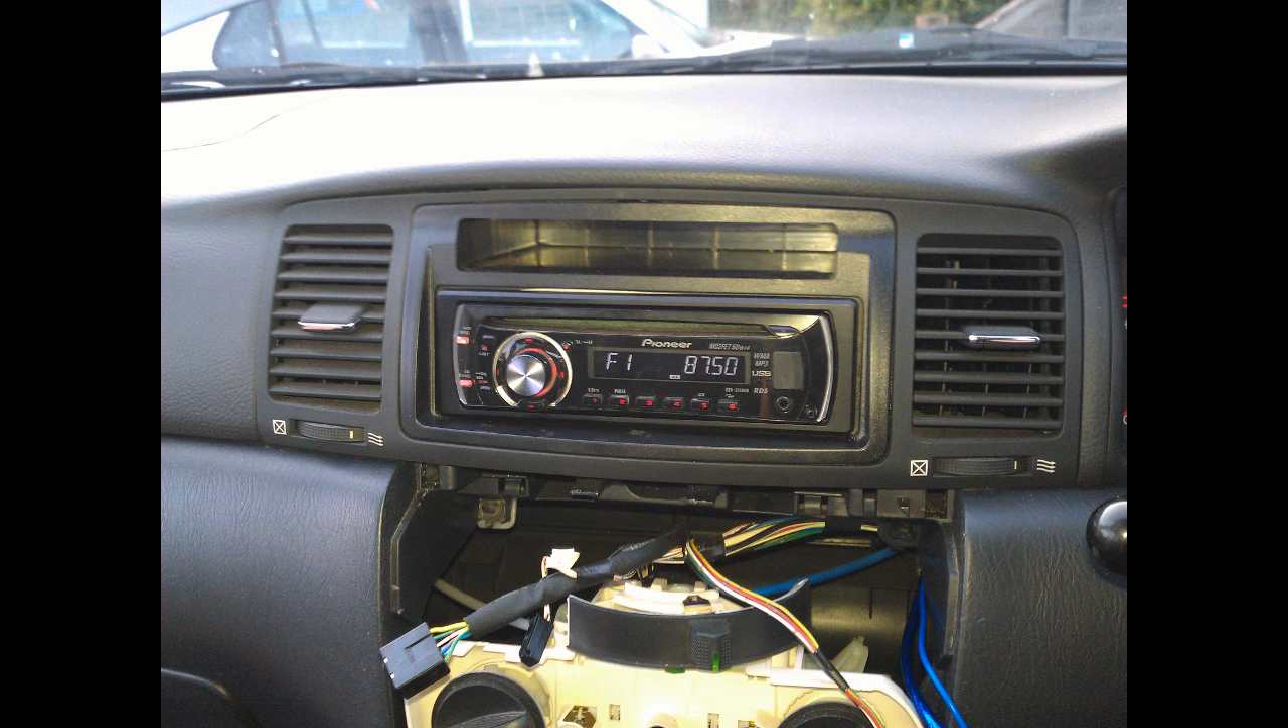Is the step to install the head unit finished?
Yes.